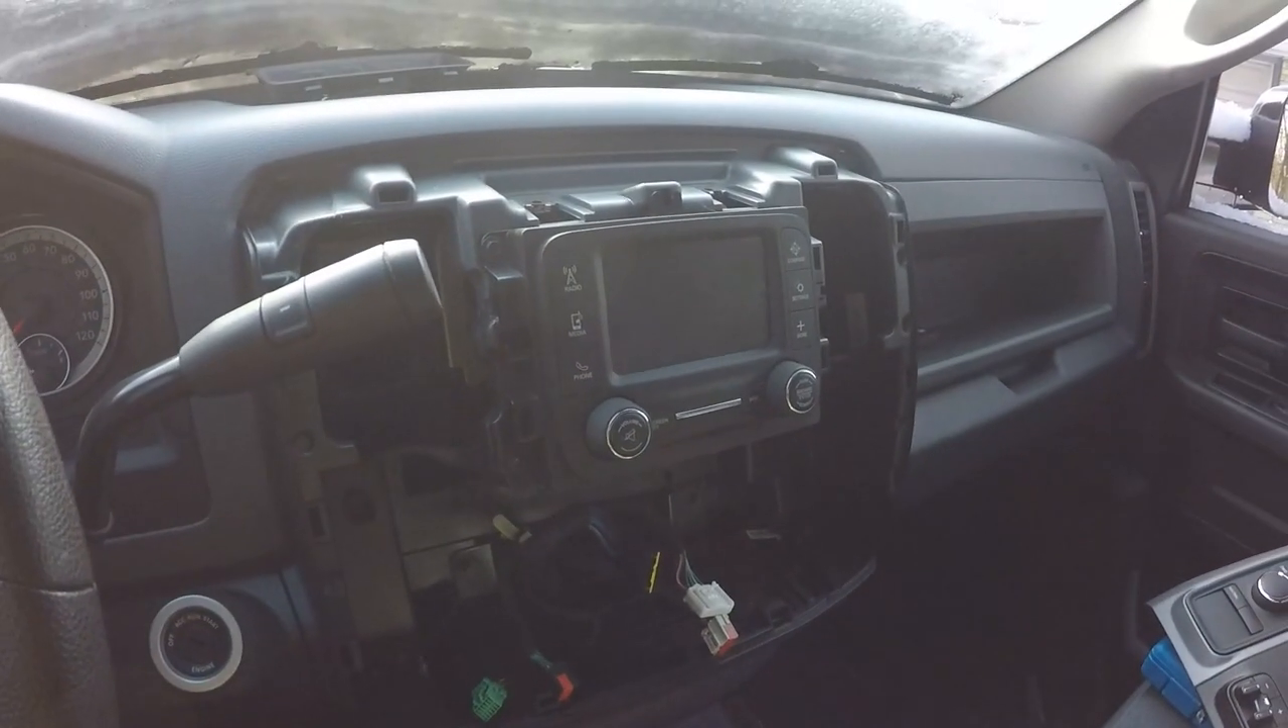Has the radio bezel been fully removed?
Yes.